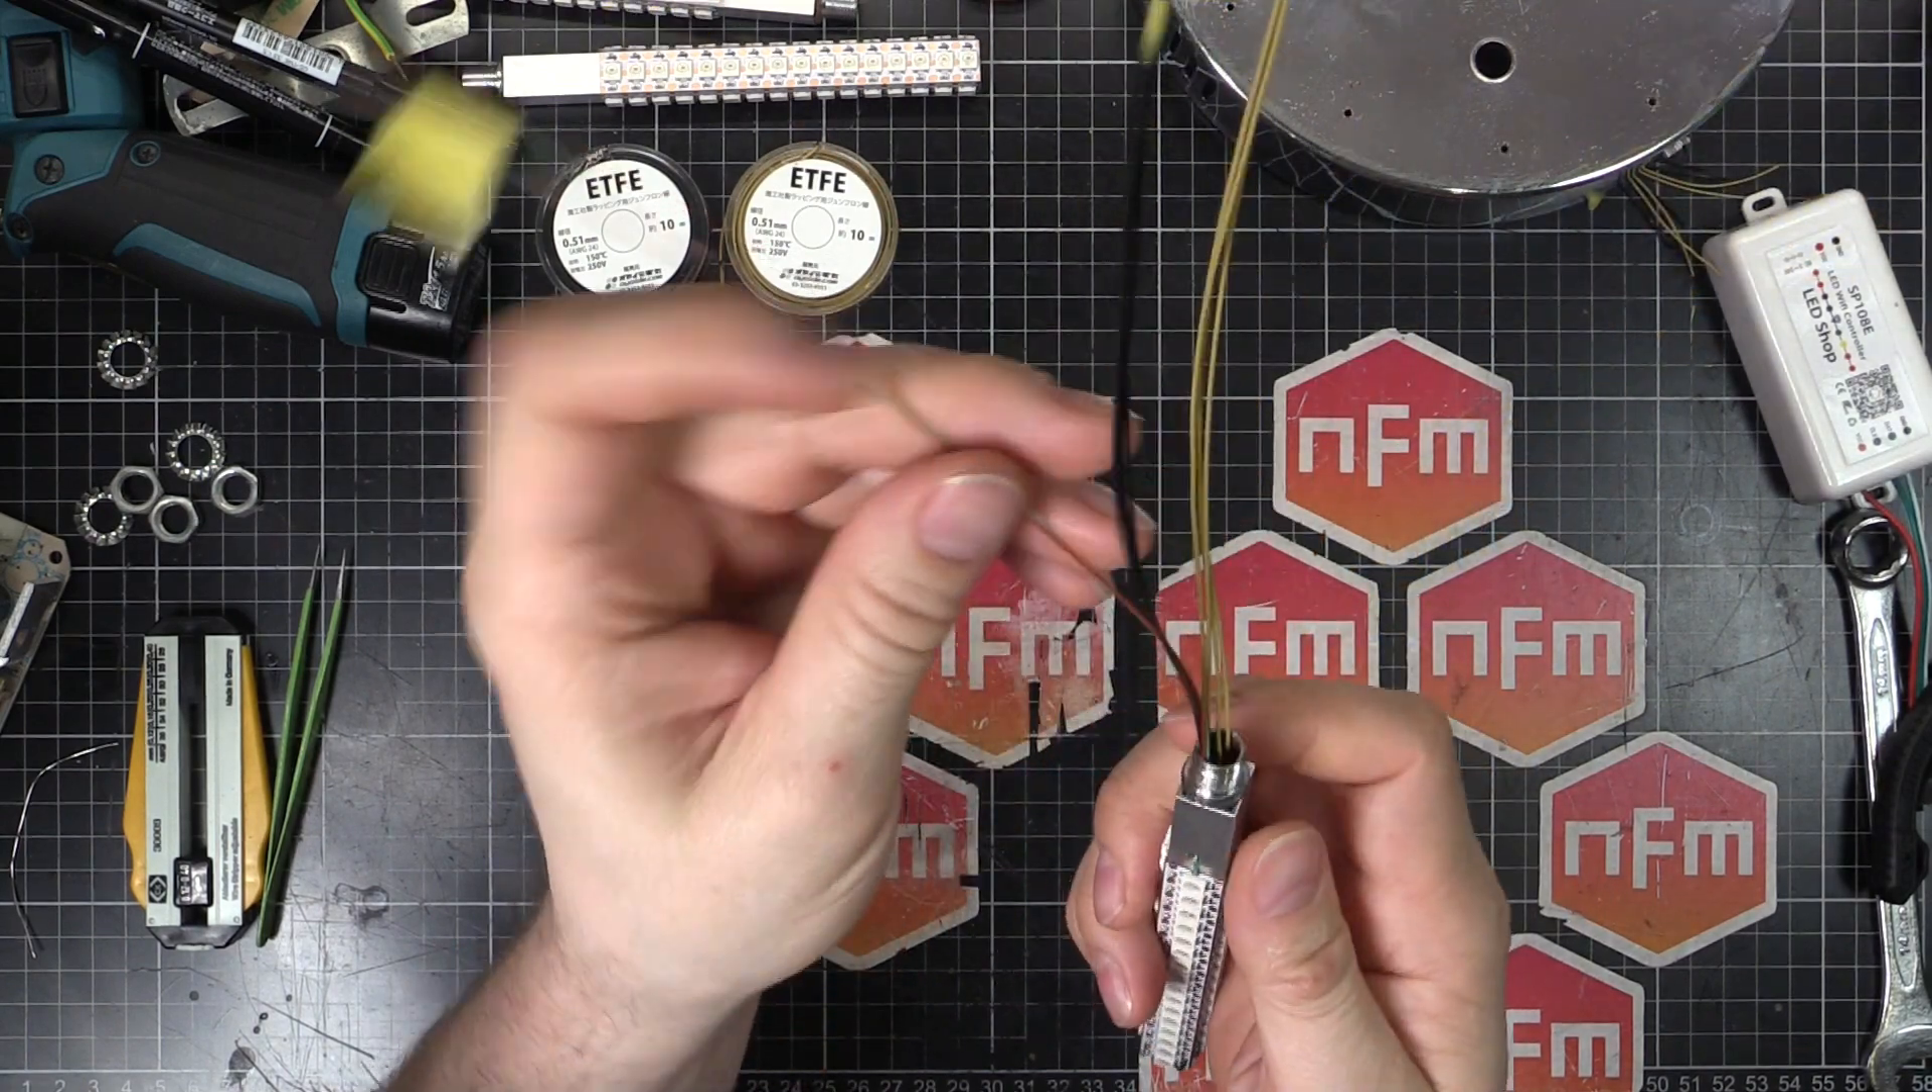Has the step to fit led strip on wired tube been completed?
Yes.